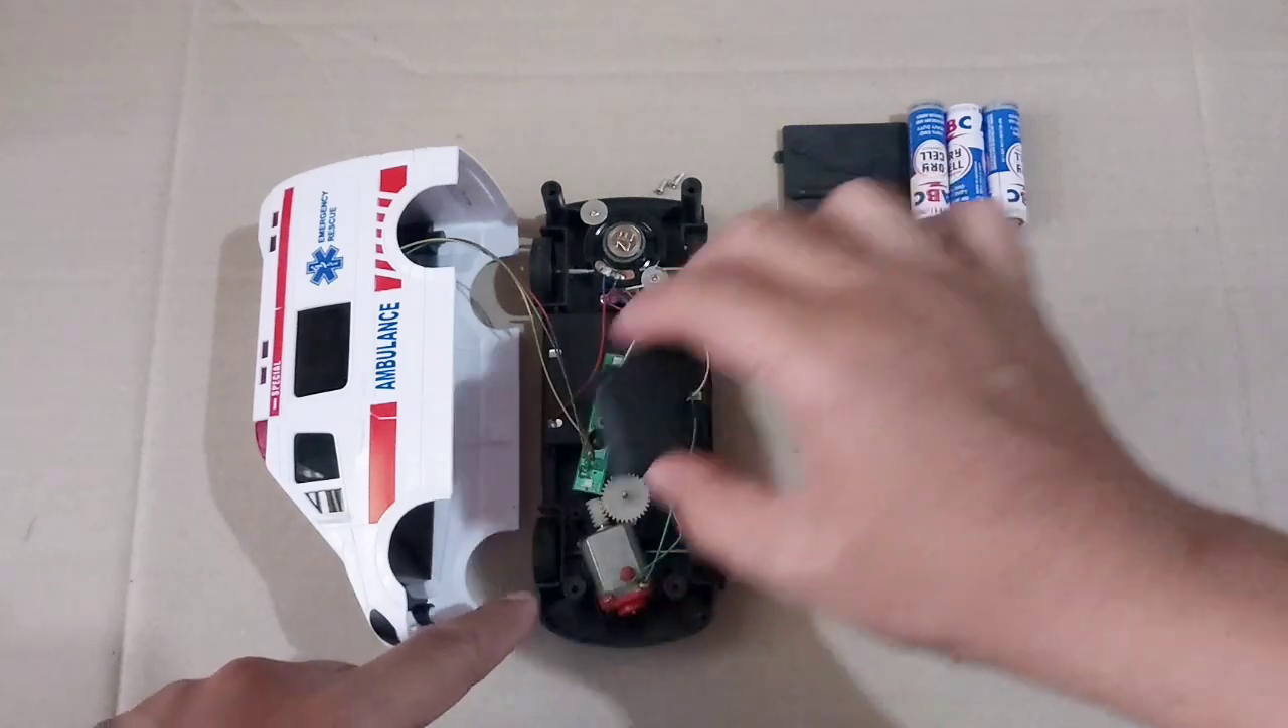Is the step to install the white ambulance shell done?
No.